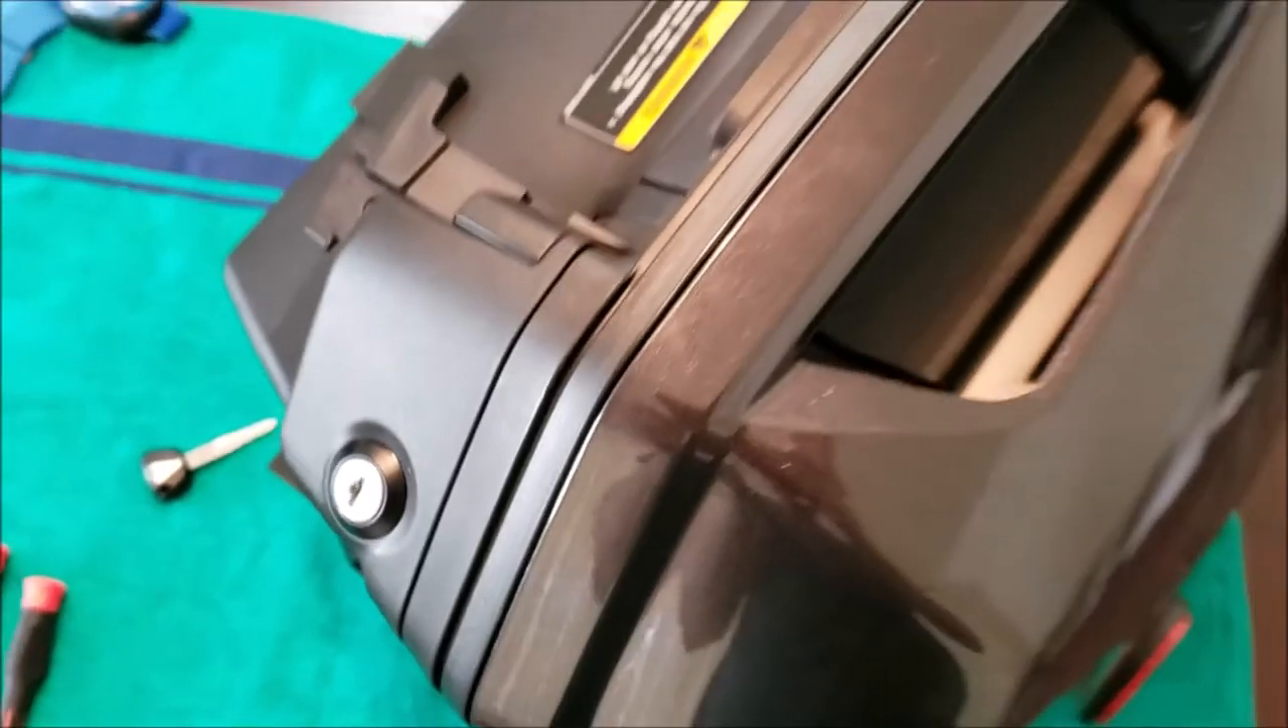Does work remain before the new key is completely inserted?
Yes.